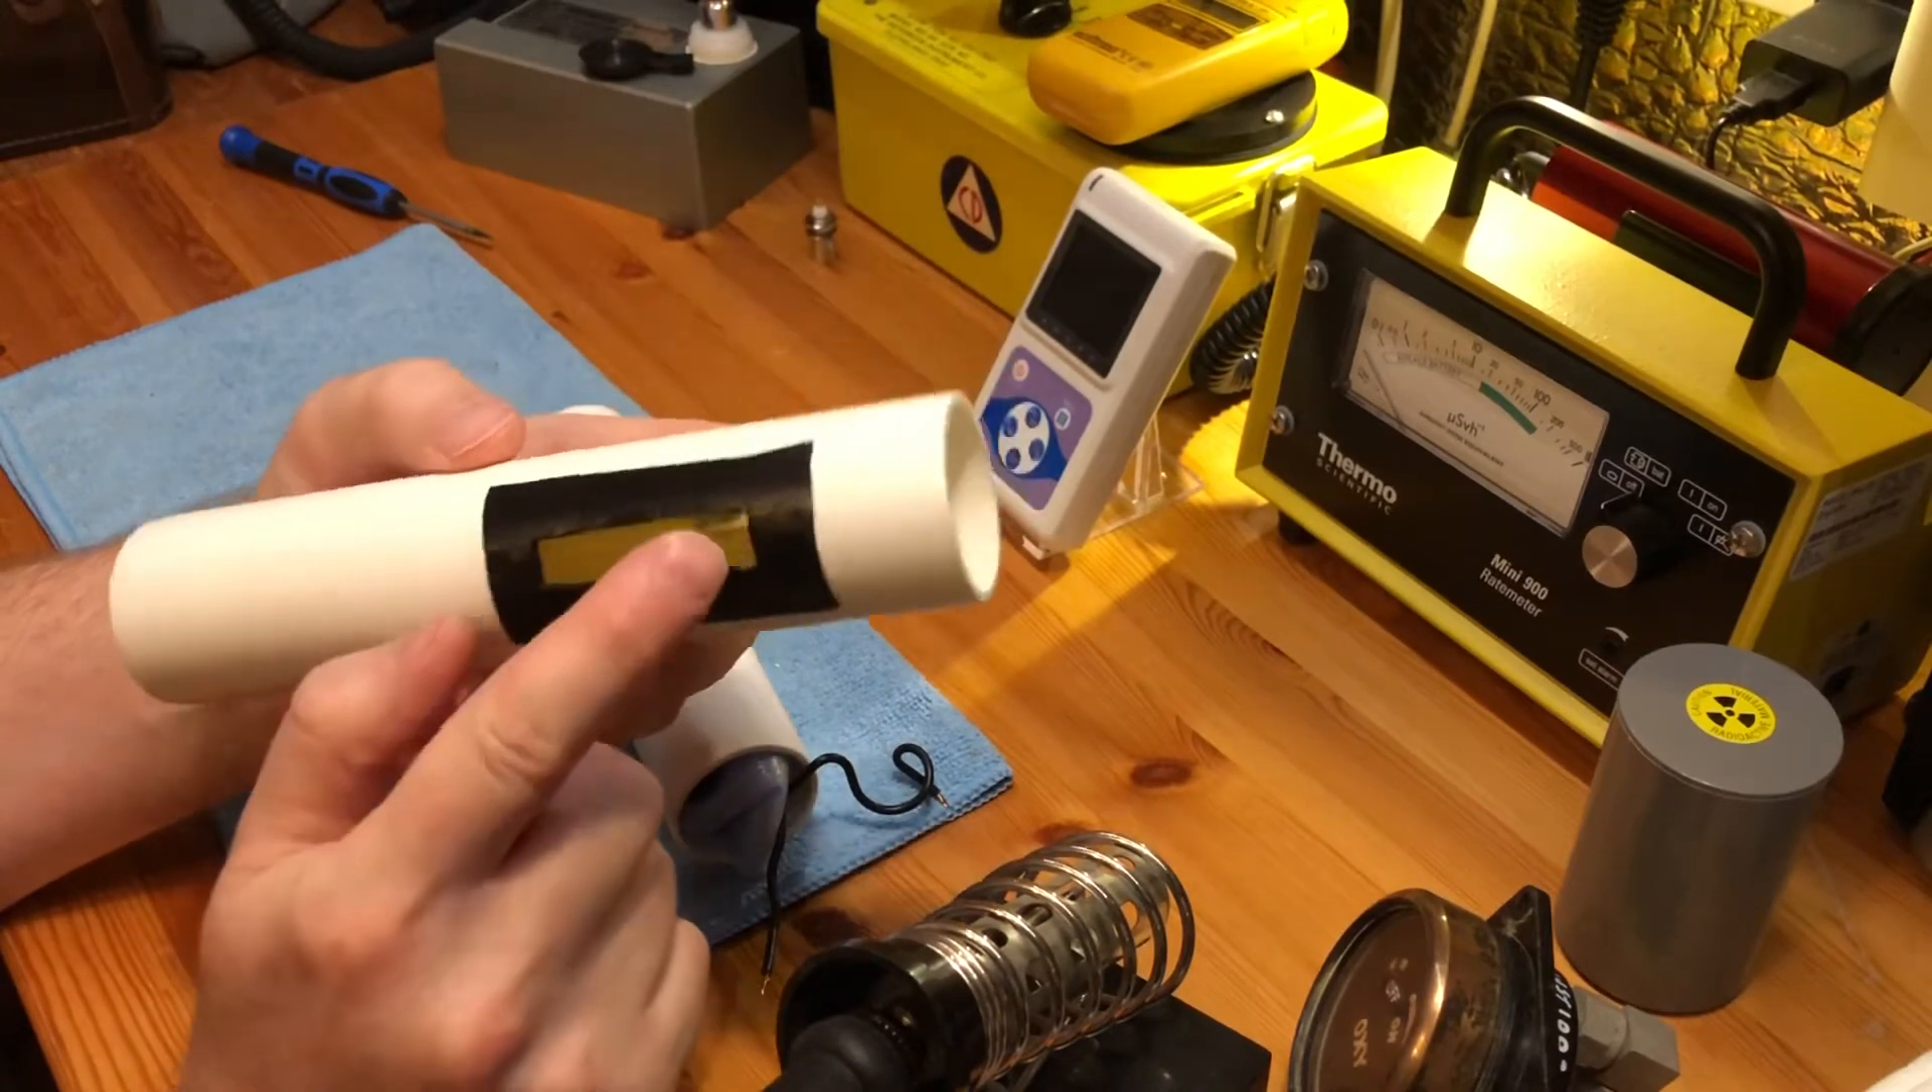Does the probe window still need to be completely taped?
No.